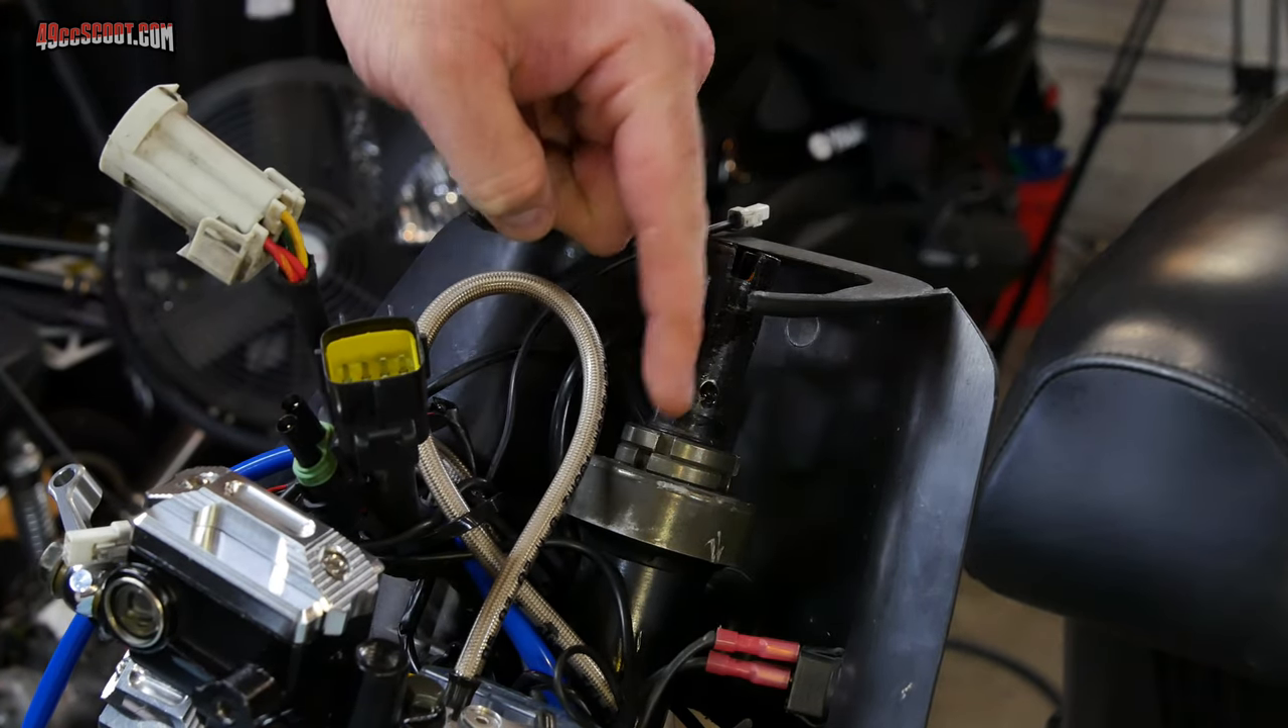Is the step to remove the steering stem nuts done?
No.